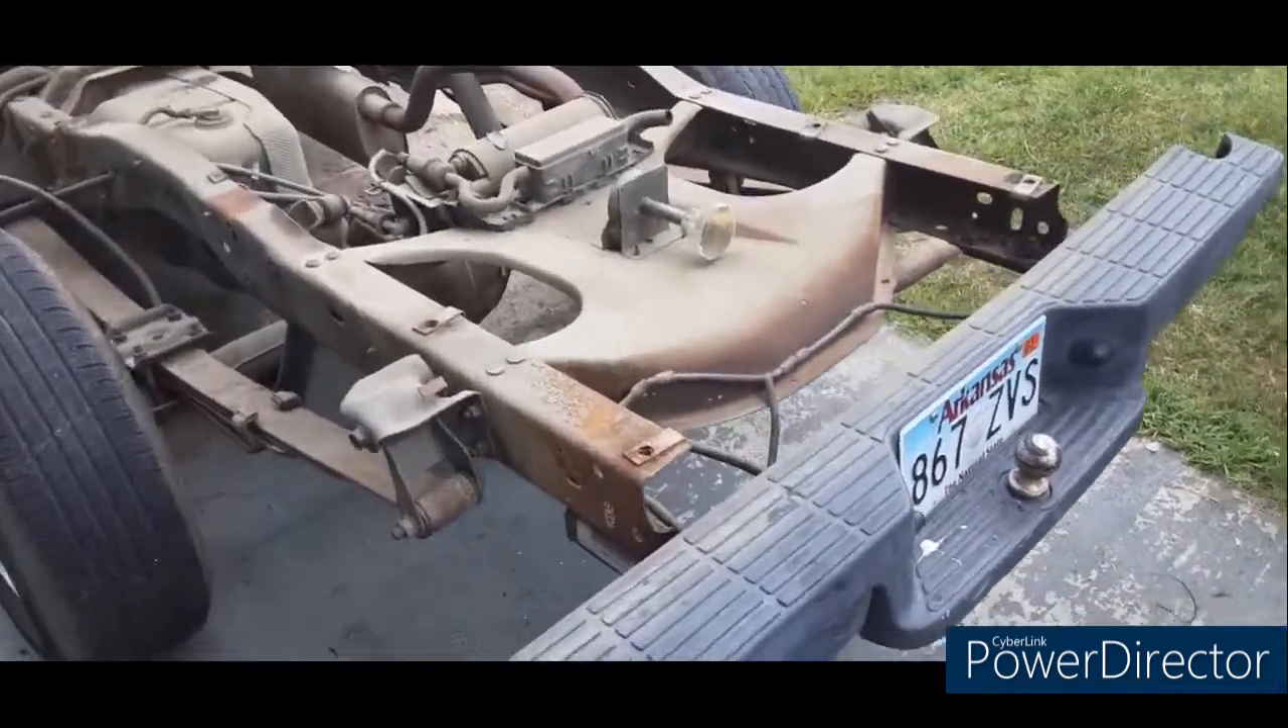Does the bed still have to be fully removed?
No.